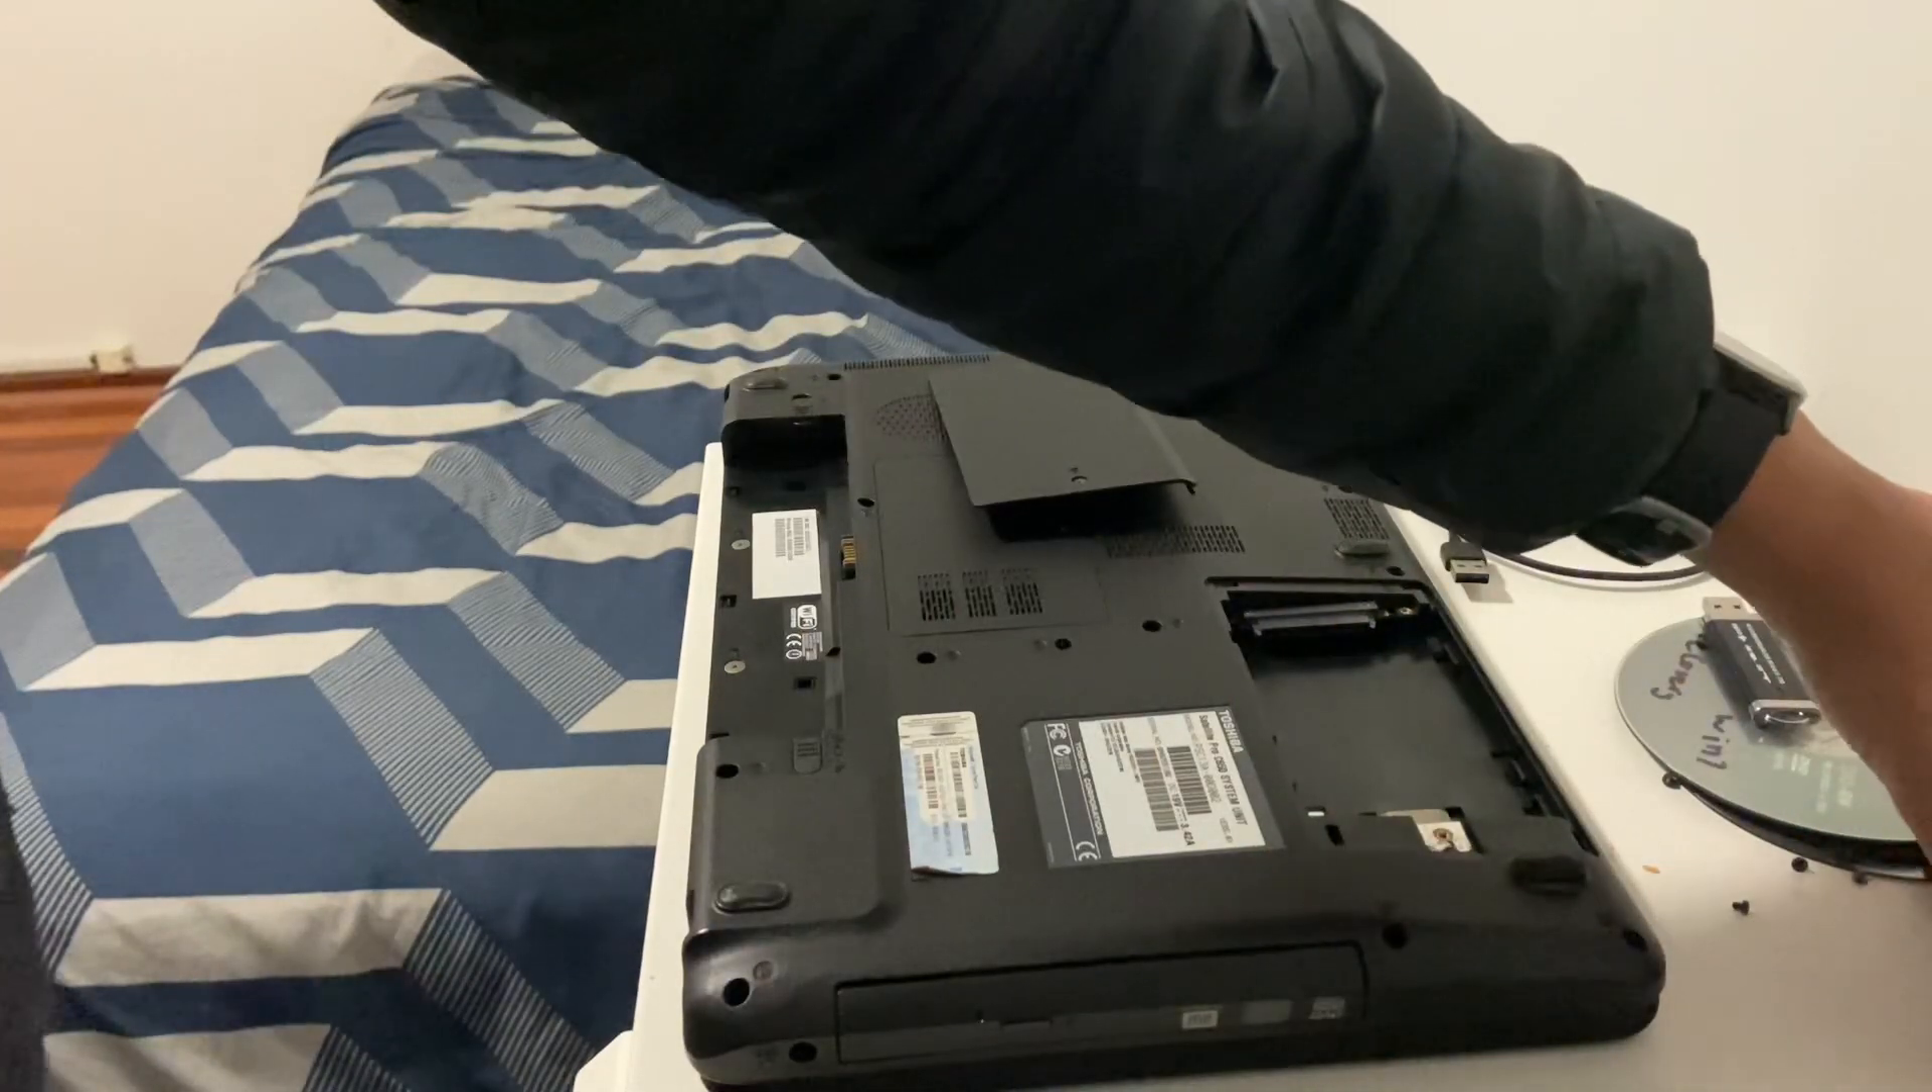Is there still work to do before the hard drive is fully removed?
No.